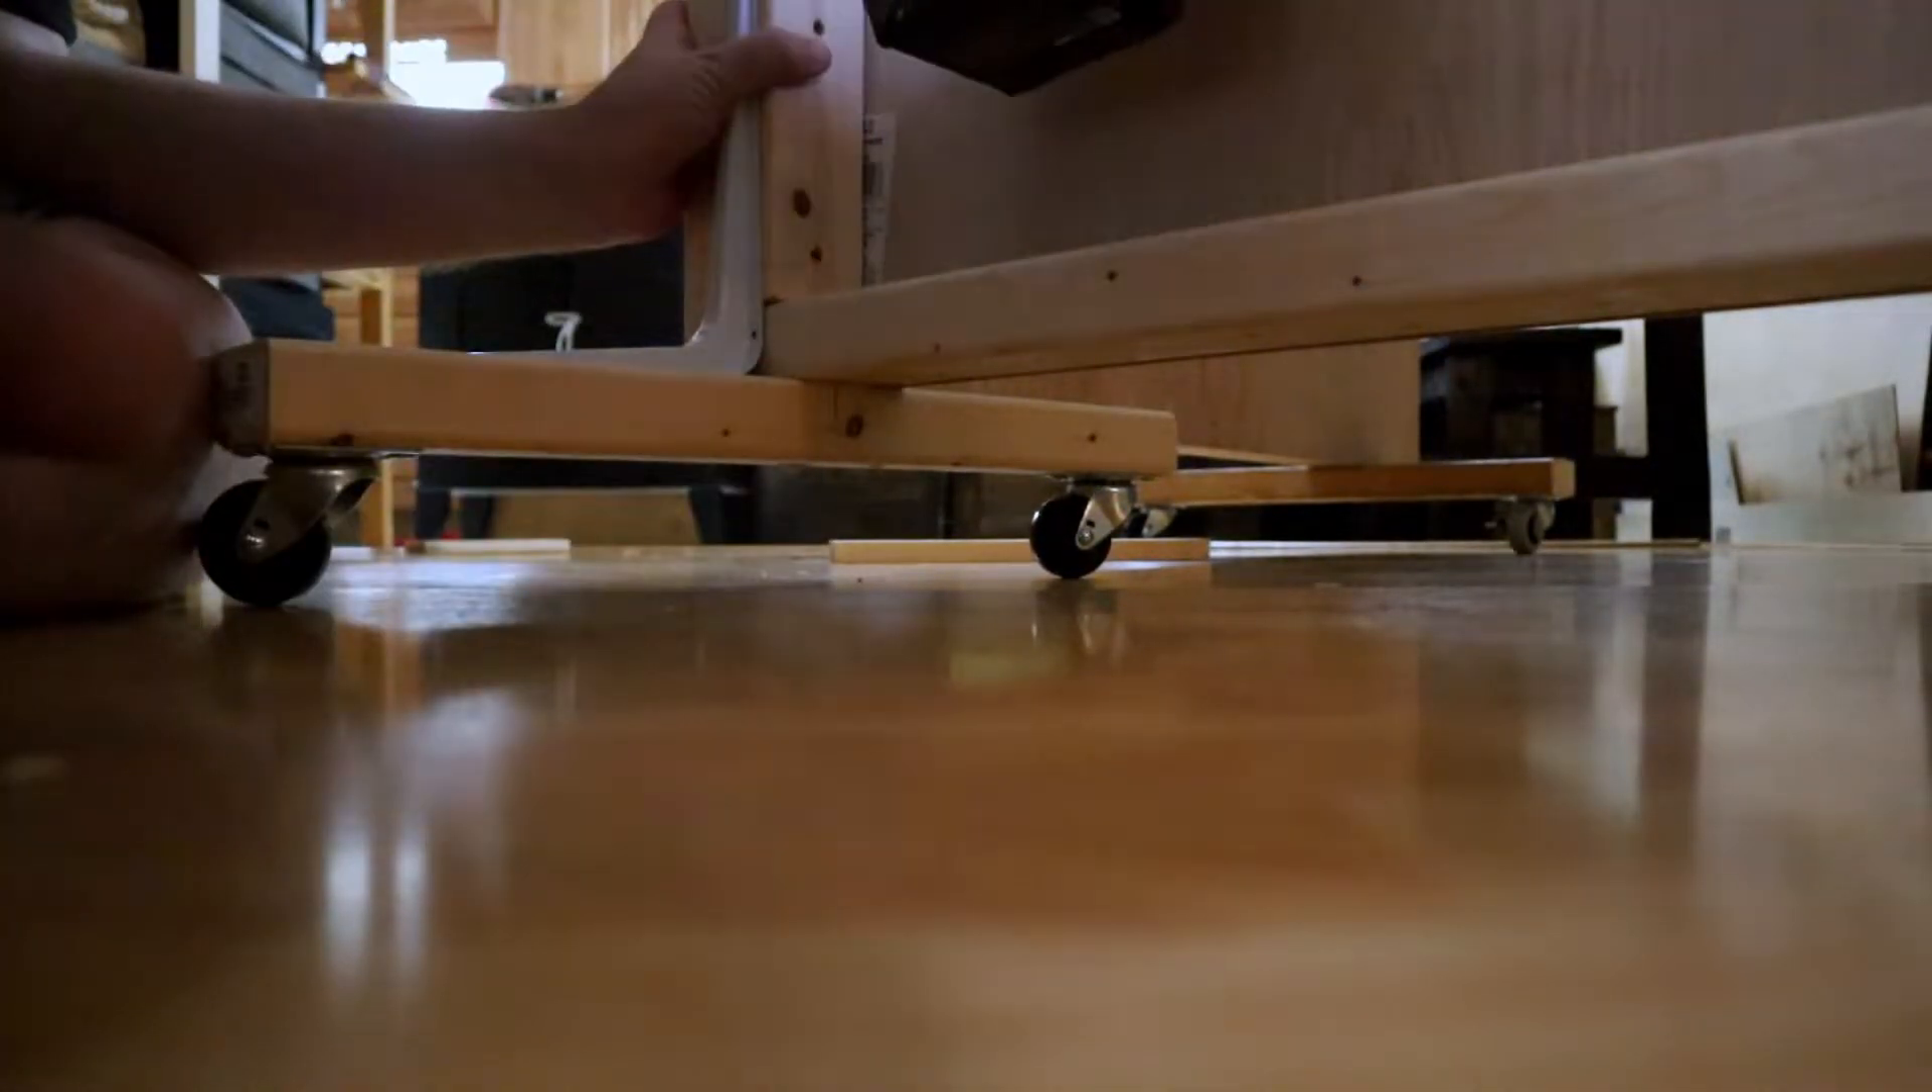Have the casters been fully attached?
Yes.